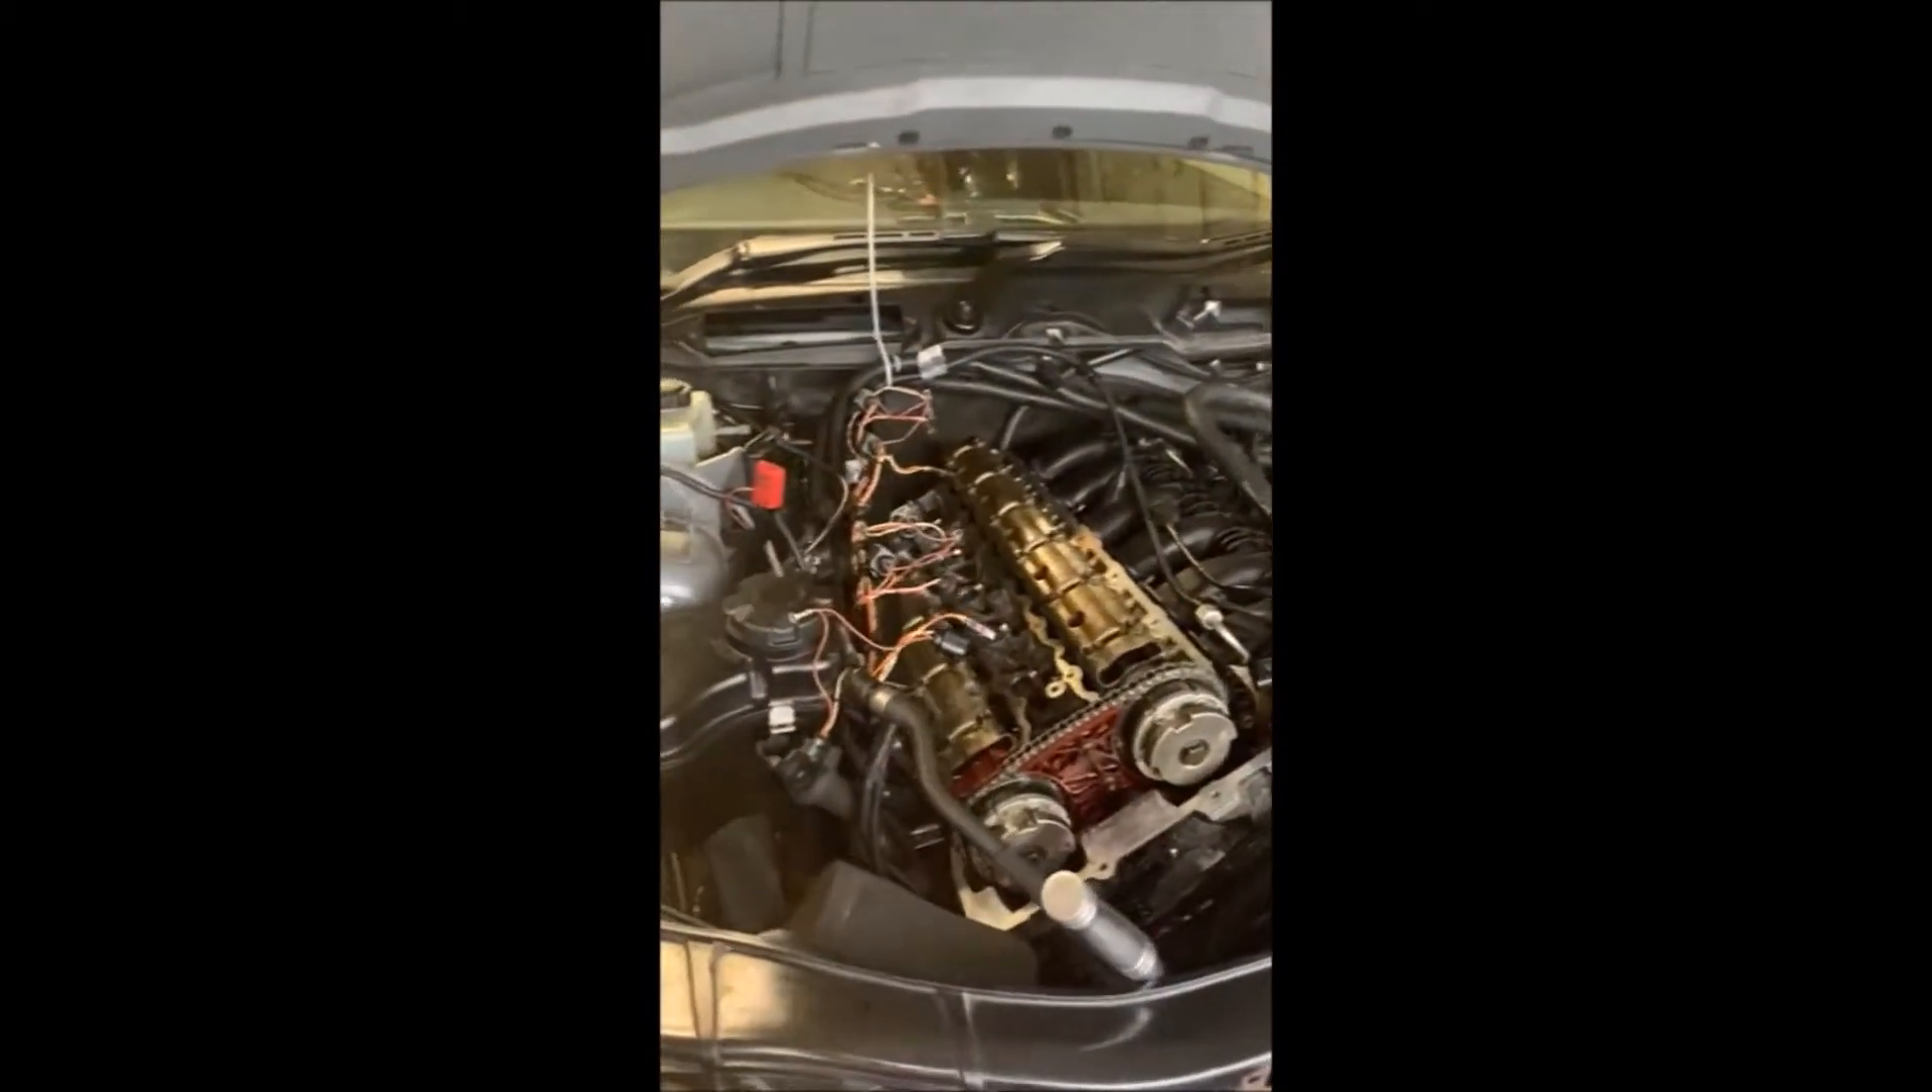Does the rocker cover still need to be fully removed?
No.